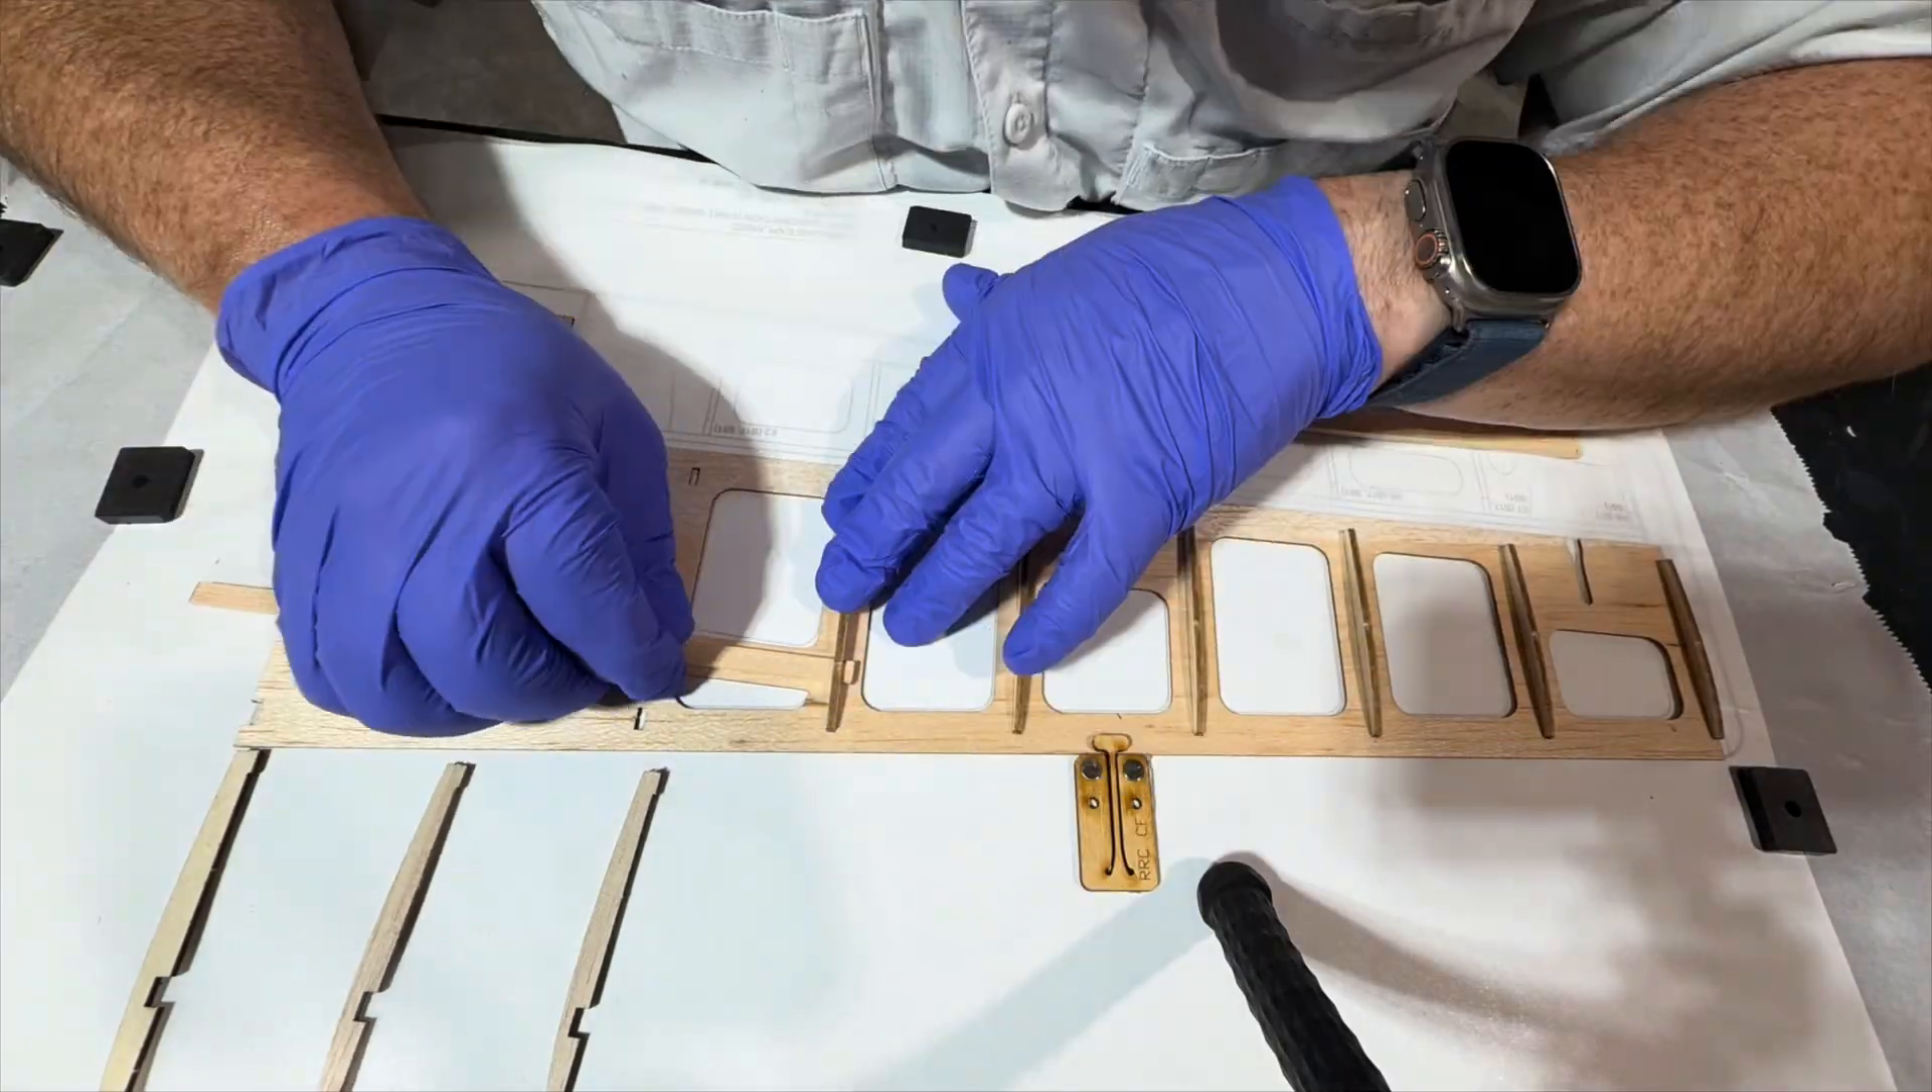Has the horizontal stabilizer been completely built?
No.